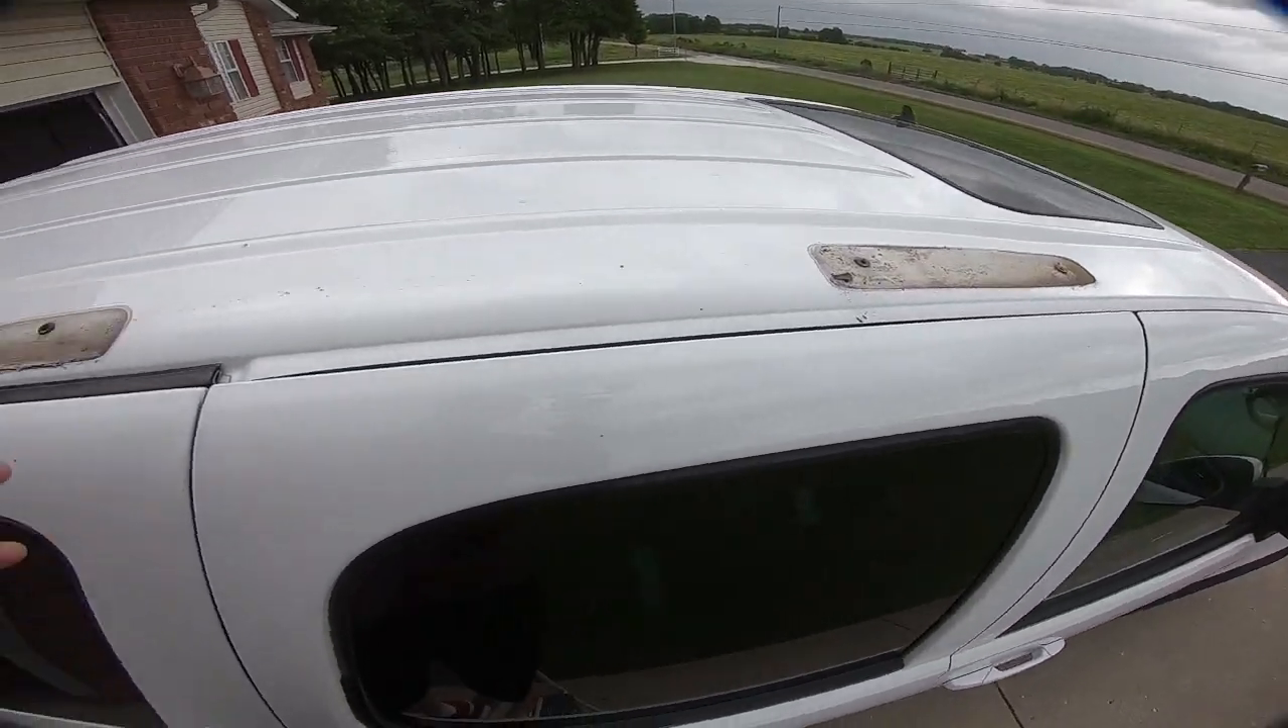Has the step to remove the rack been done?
Yes.